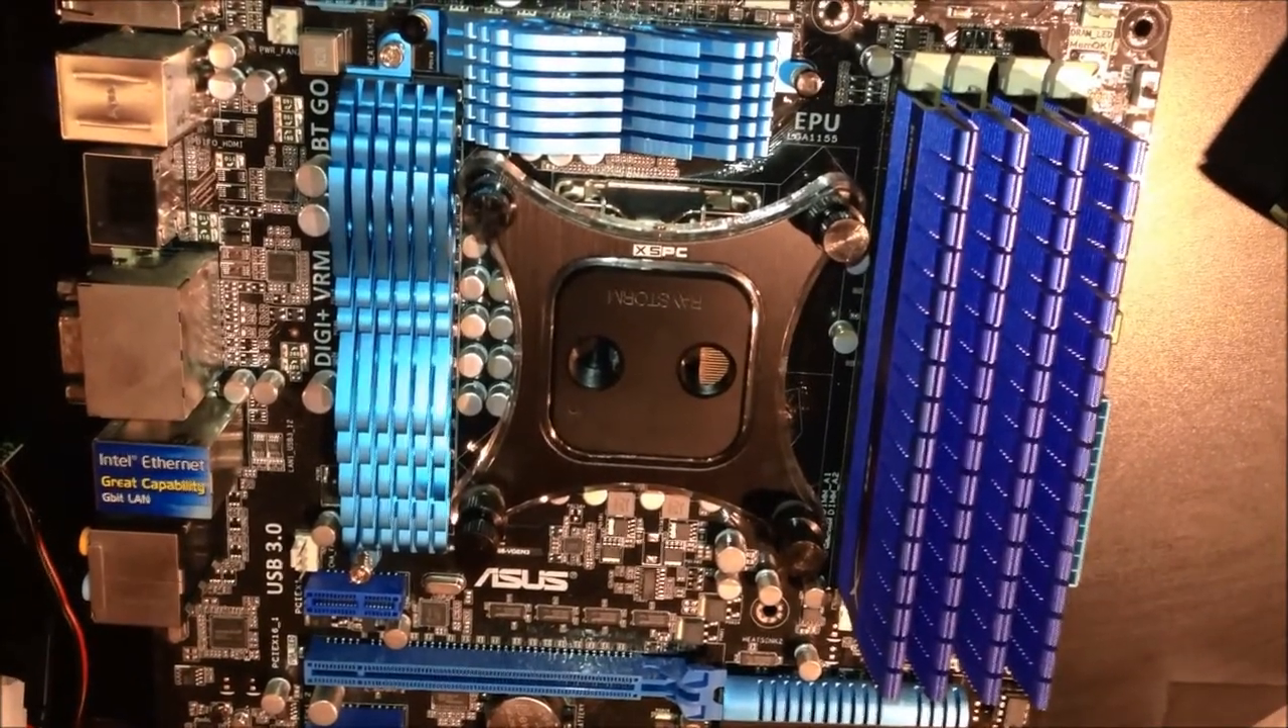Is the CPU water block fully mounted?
Yes.